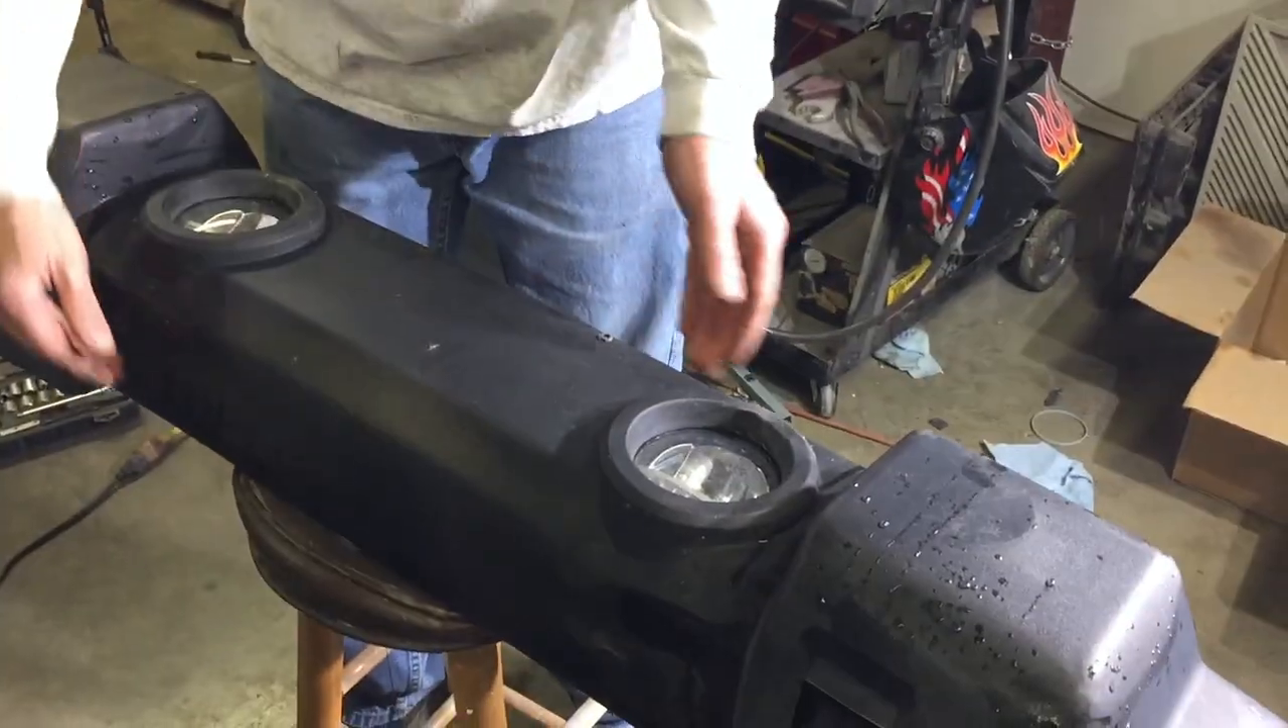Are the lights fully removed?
No.